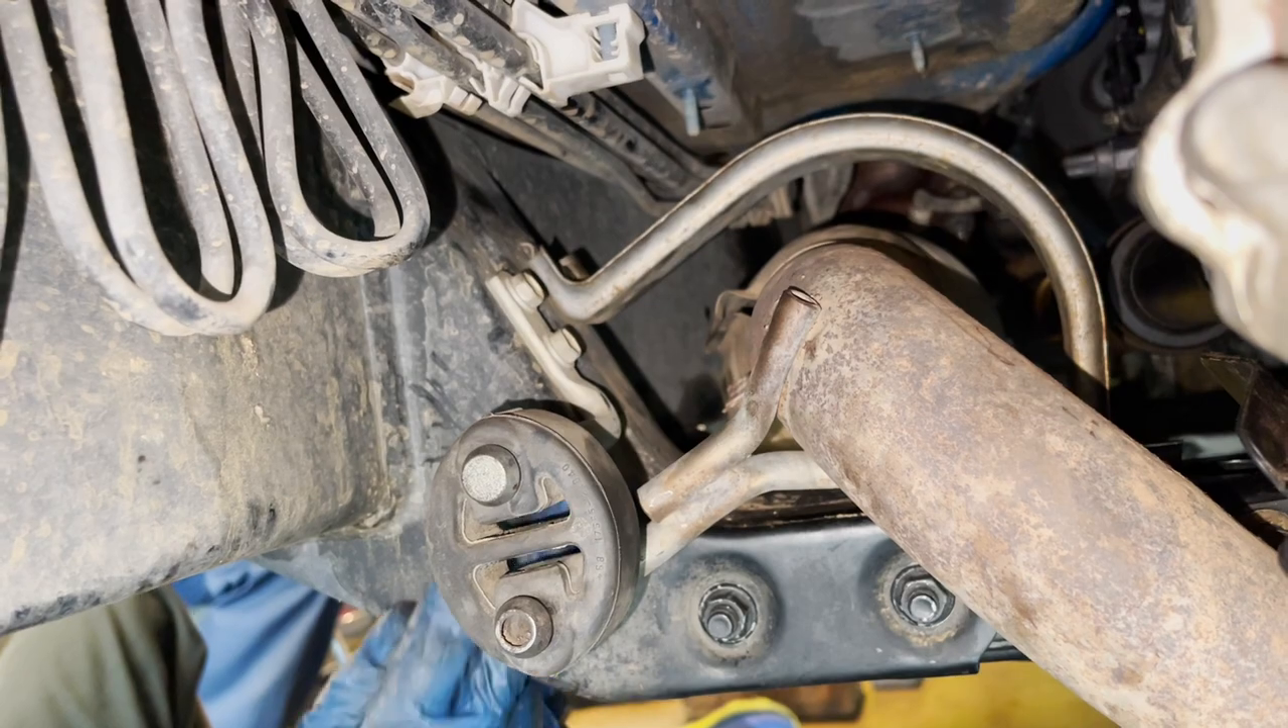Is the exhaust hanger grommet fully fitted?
Yes.